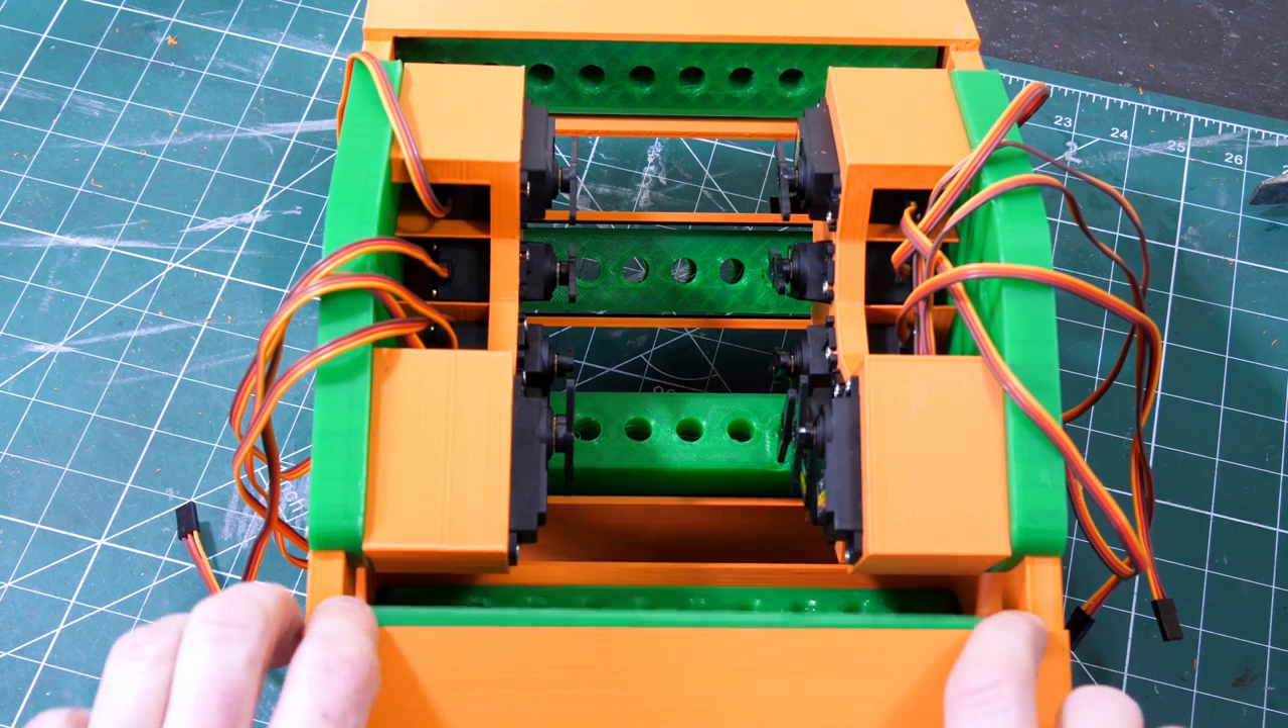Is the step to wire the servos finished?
No.